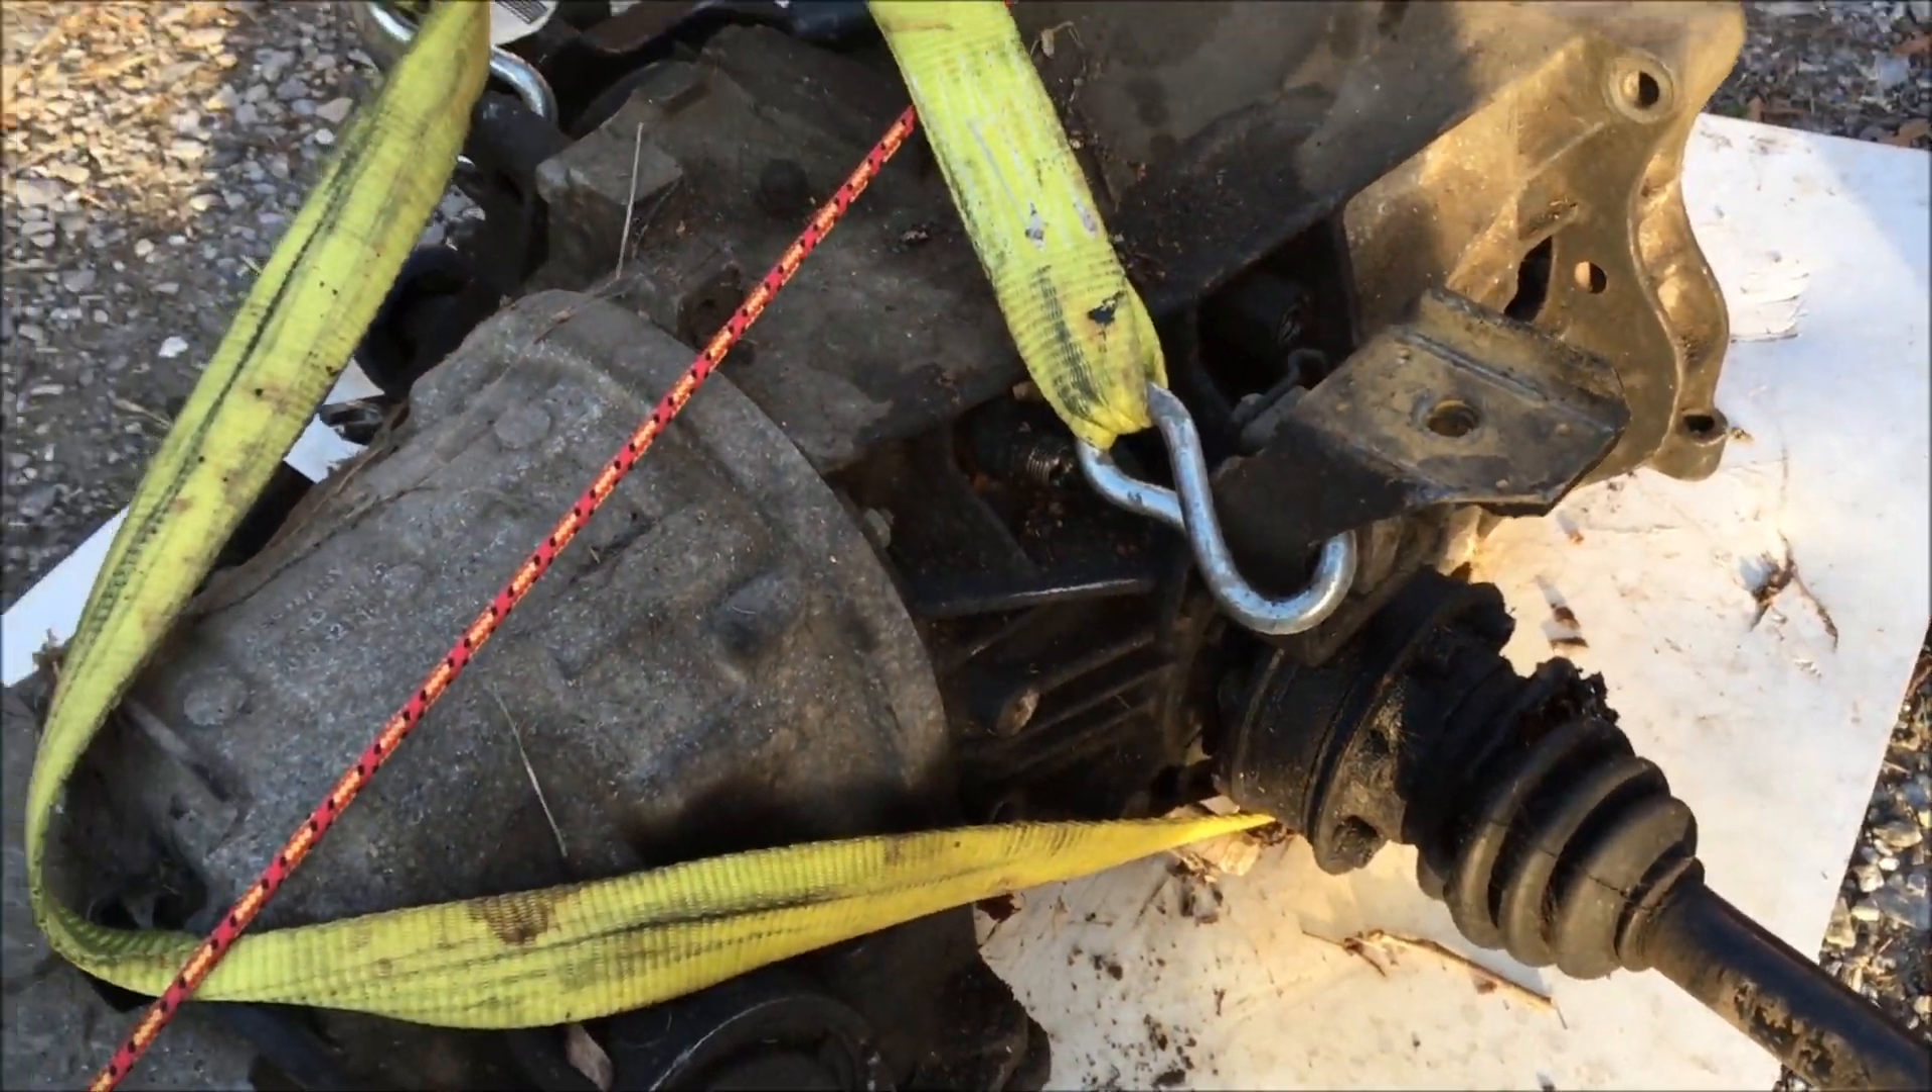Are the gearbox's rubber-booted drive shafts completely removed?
No.